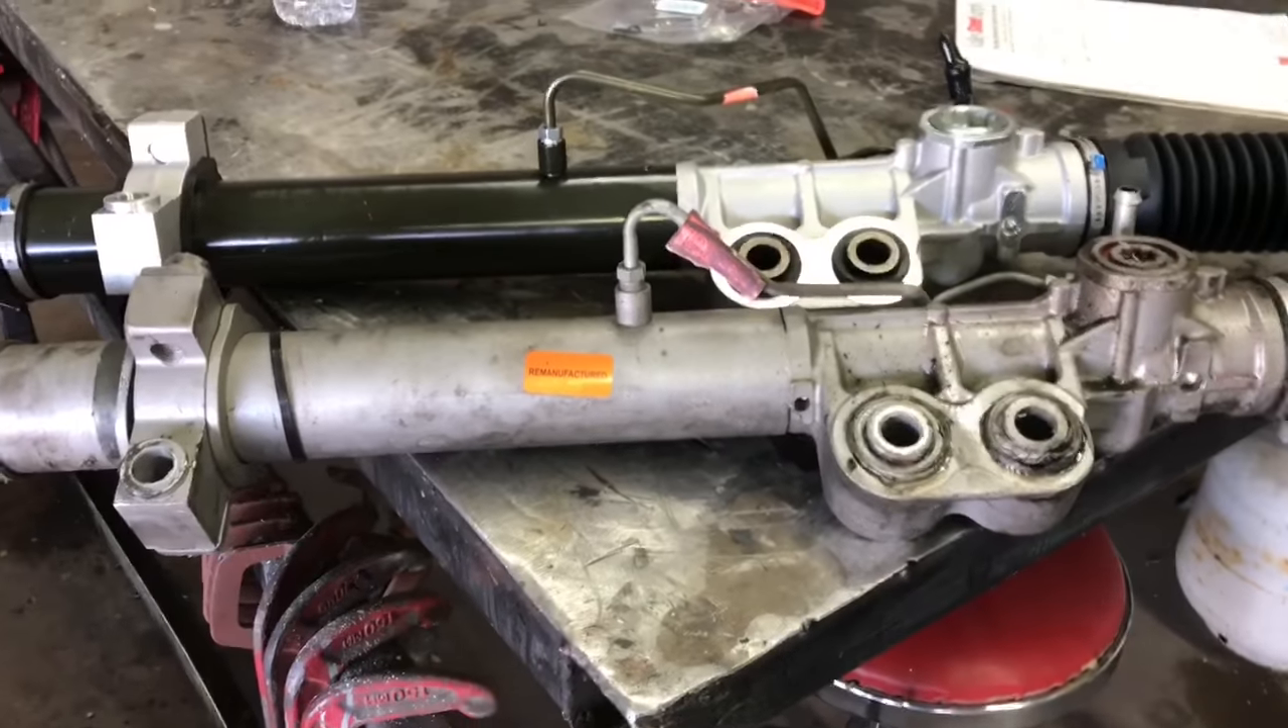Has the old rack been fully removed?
Yes.